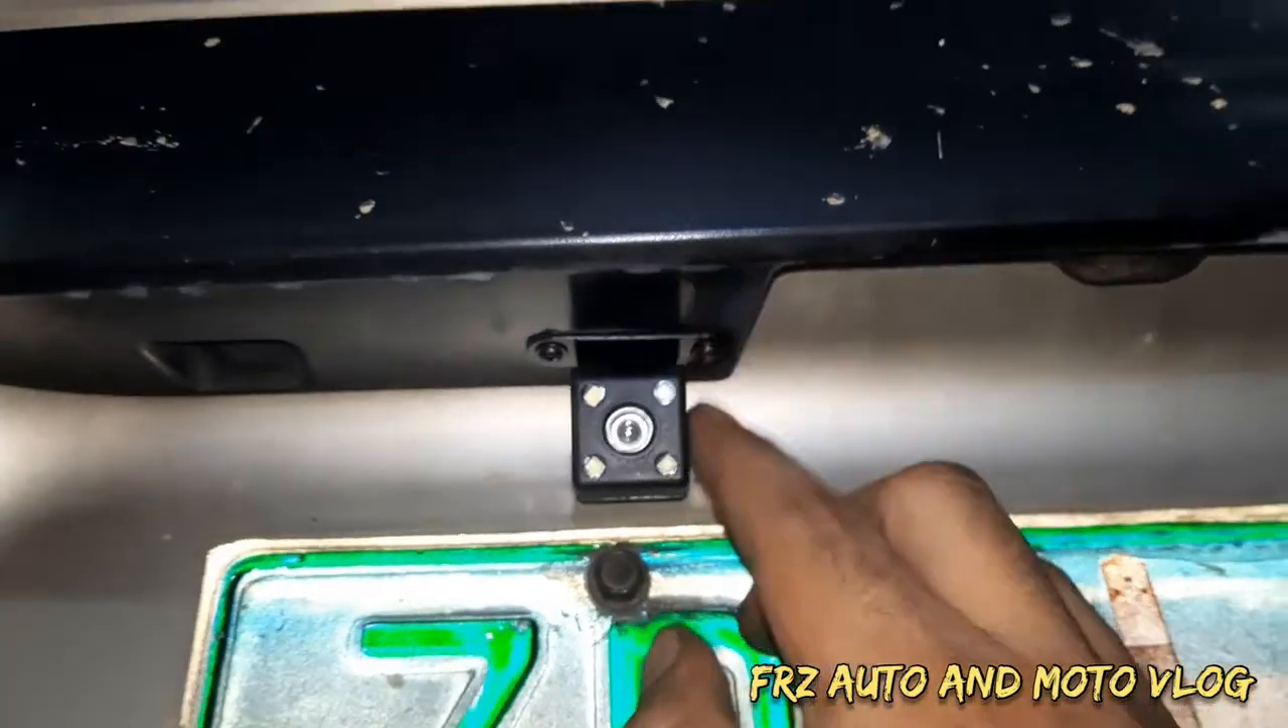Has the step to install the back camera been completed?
Yes.